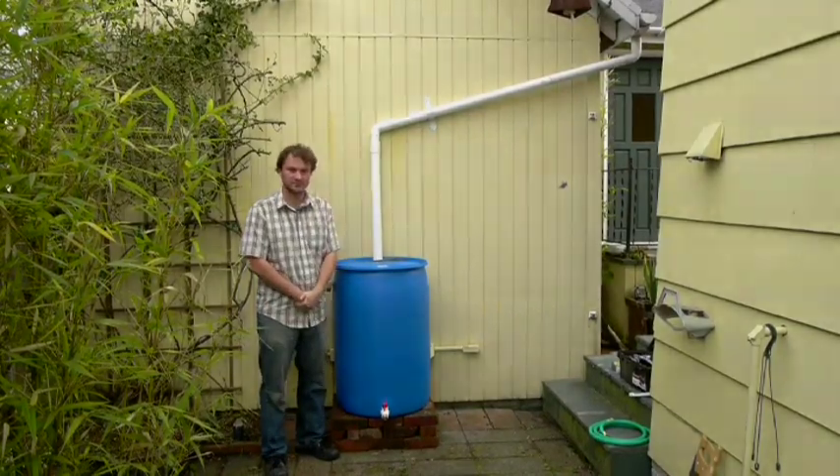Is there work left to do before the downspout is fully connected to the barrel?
No.